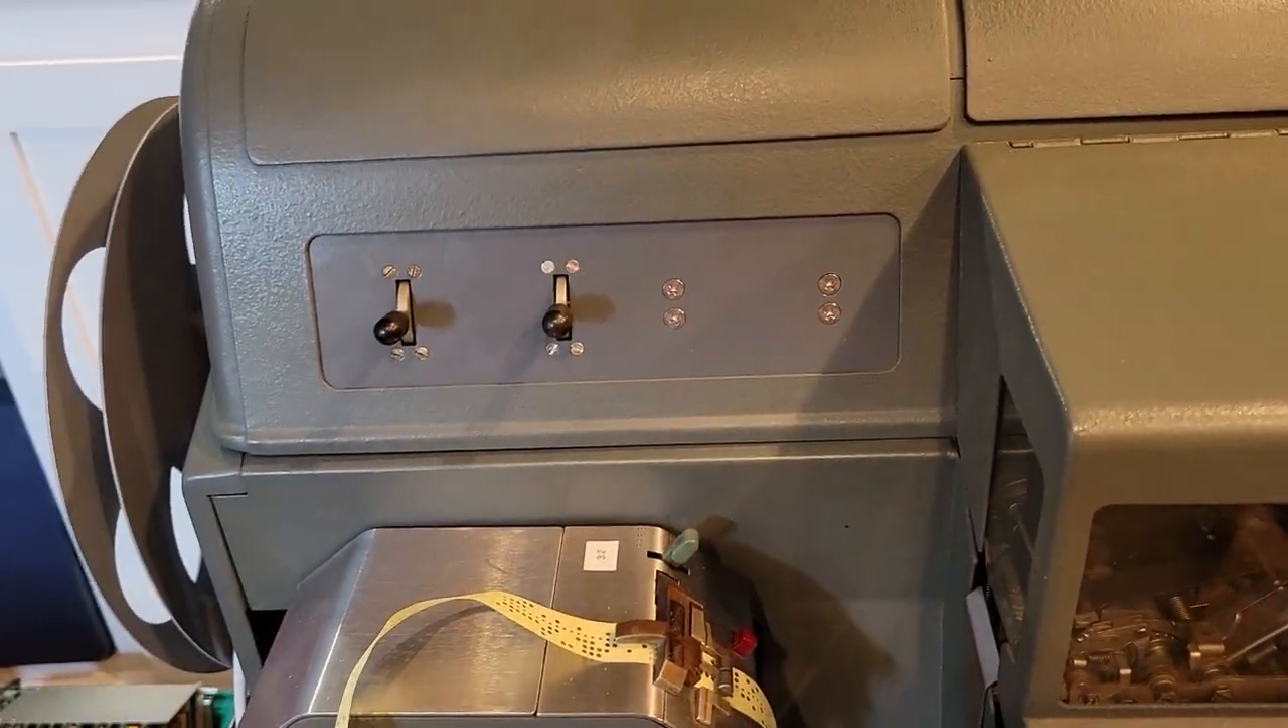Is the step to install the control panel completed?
Yes.